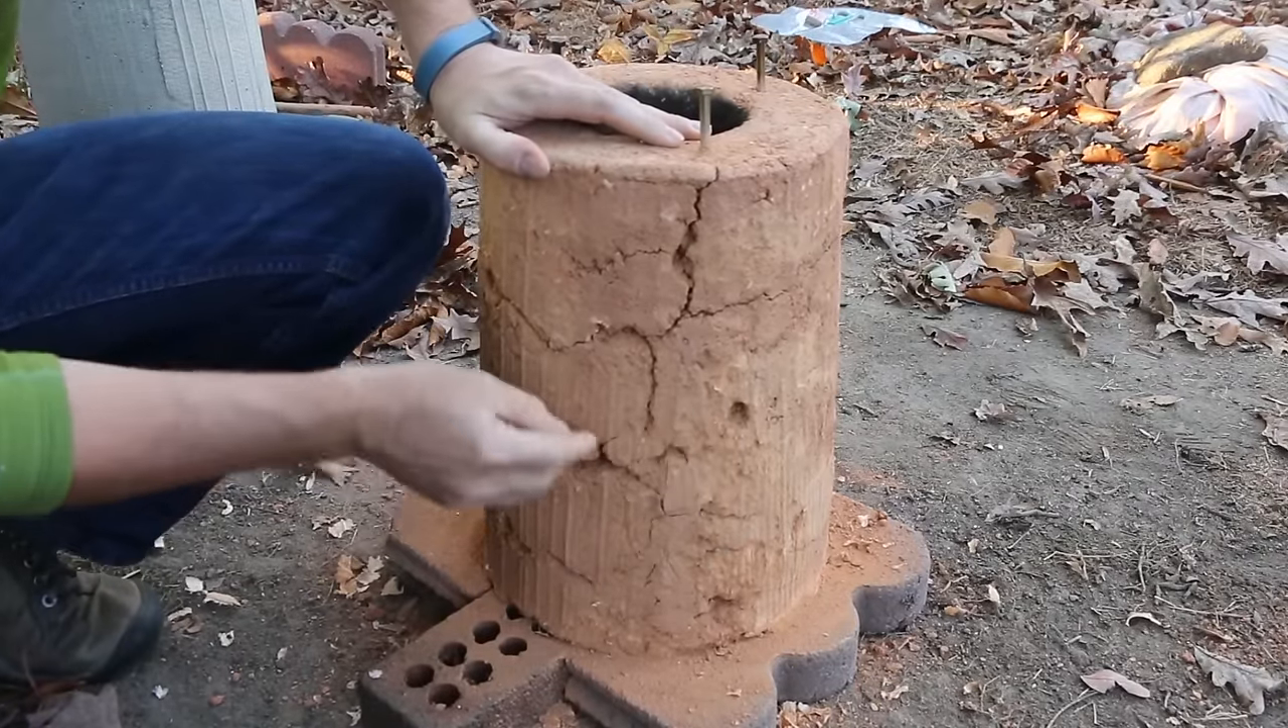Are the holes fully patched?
No.